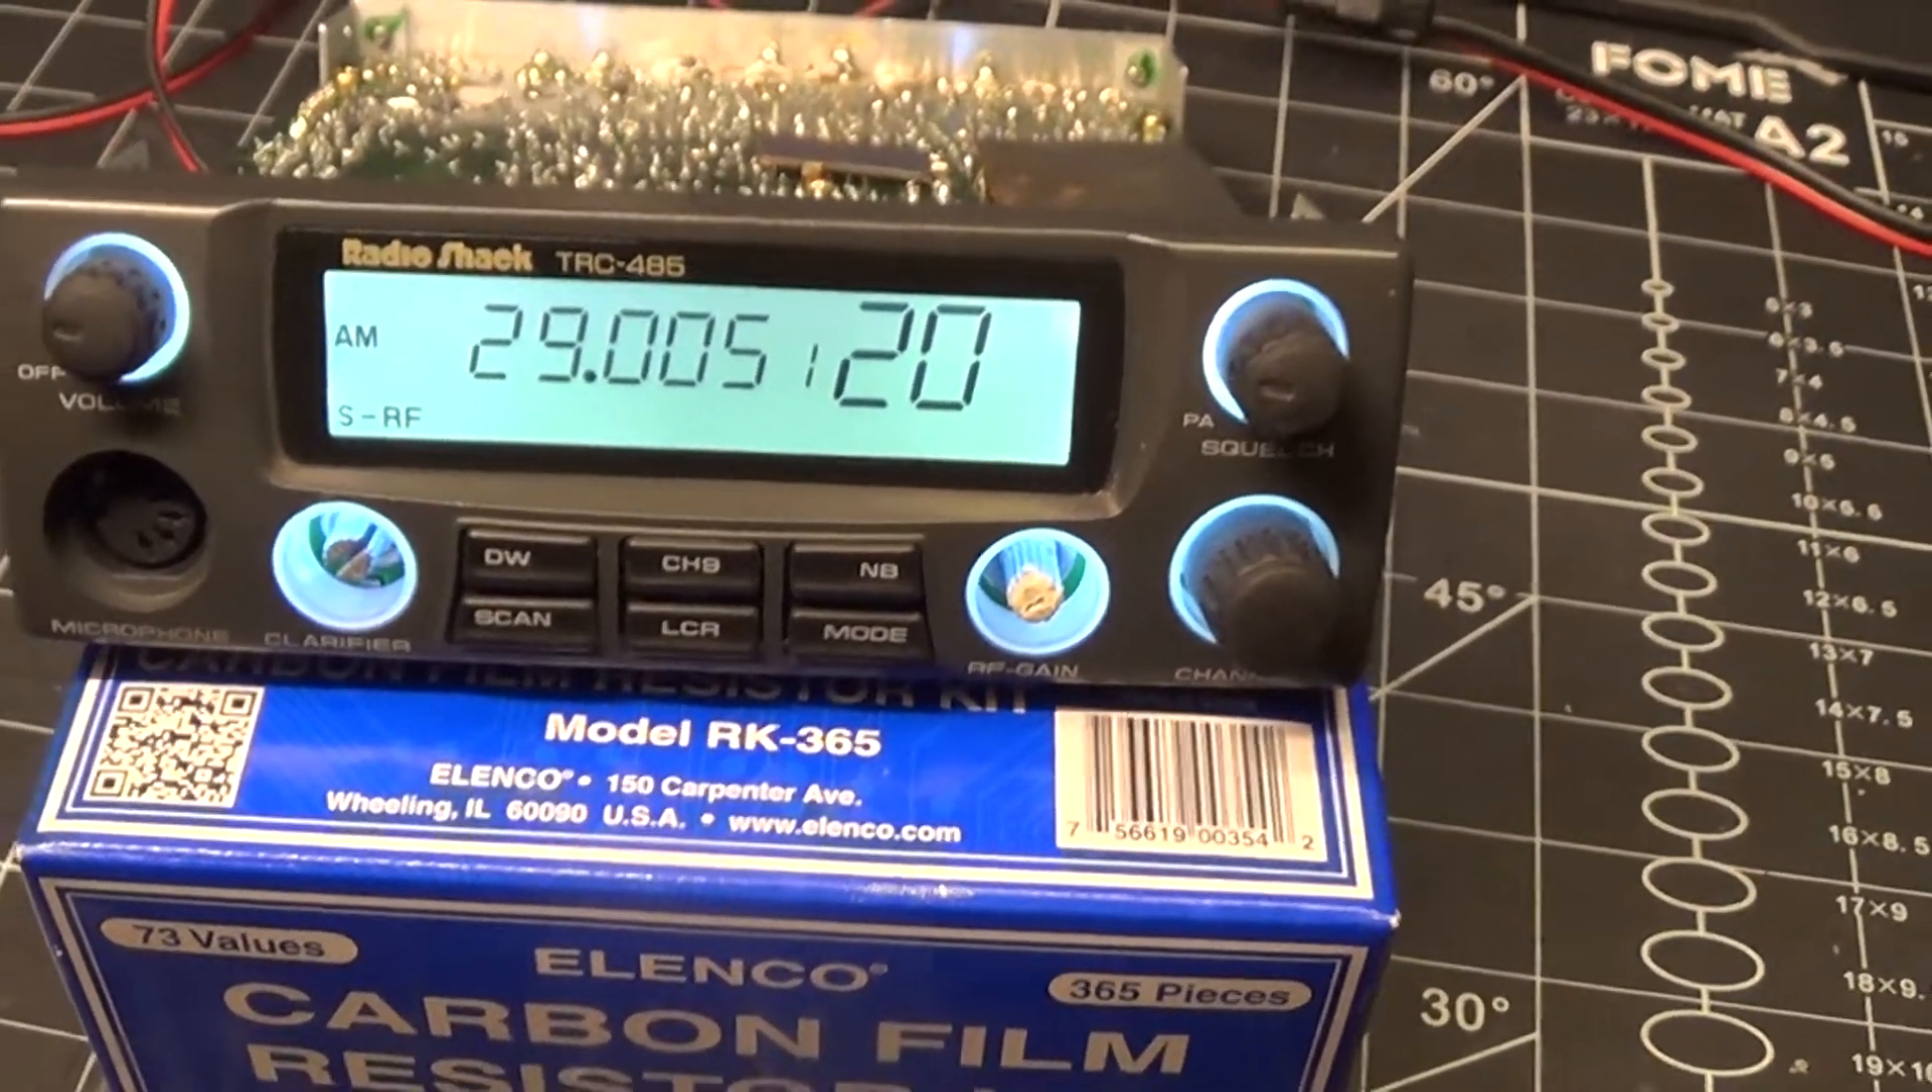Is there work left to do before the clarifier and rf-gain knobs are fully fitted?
Yes.